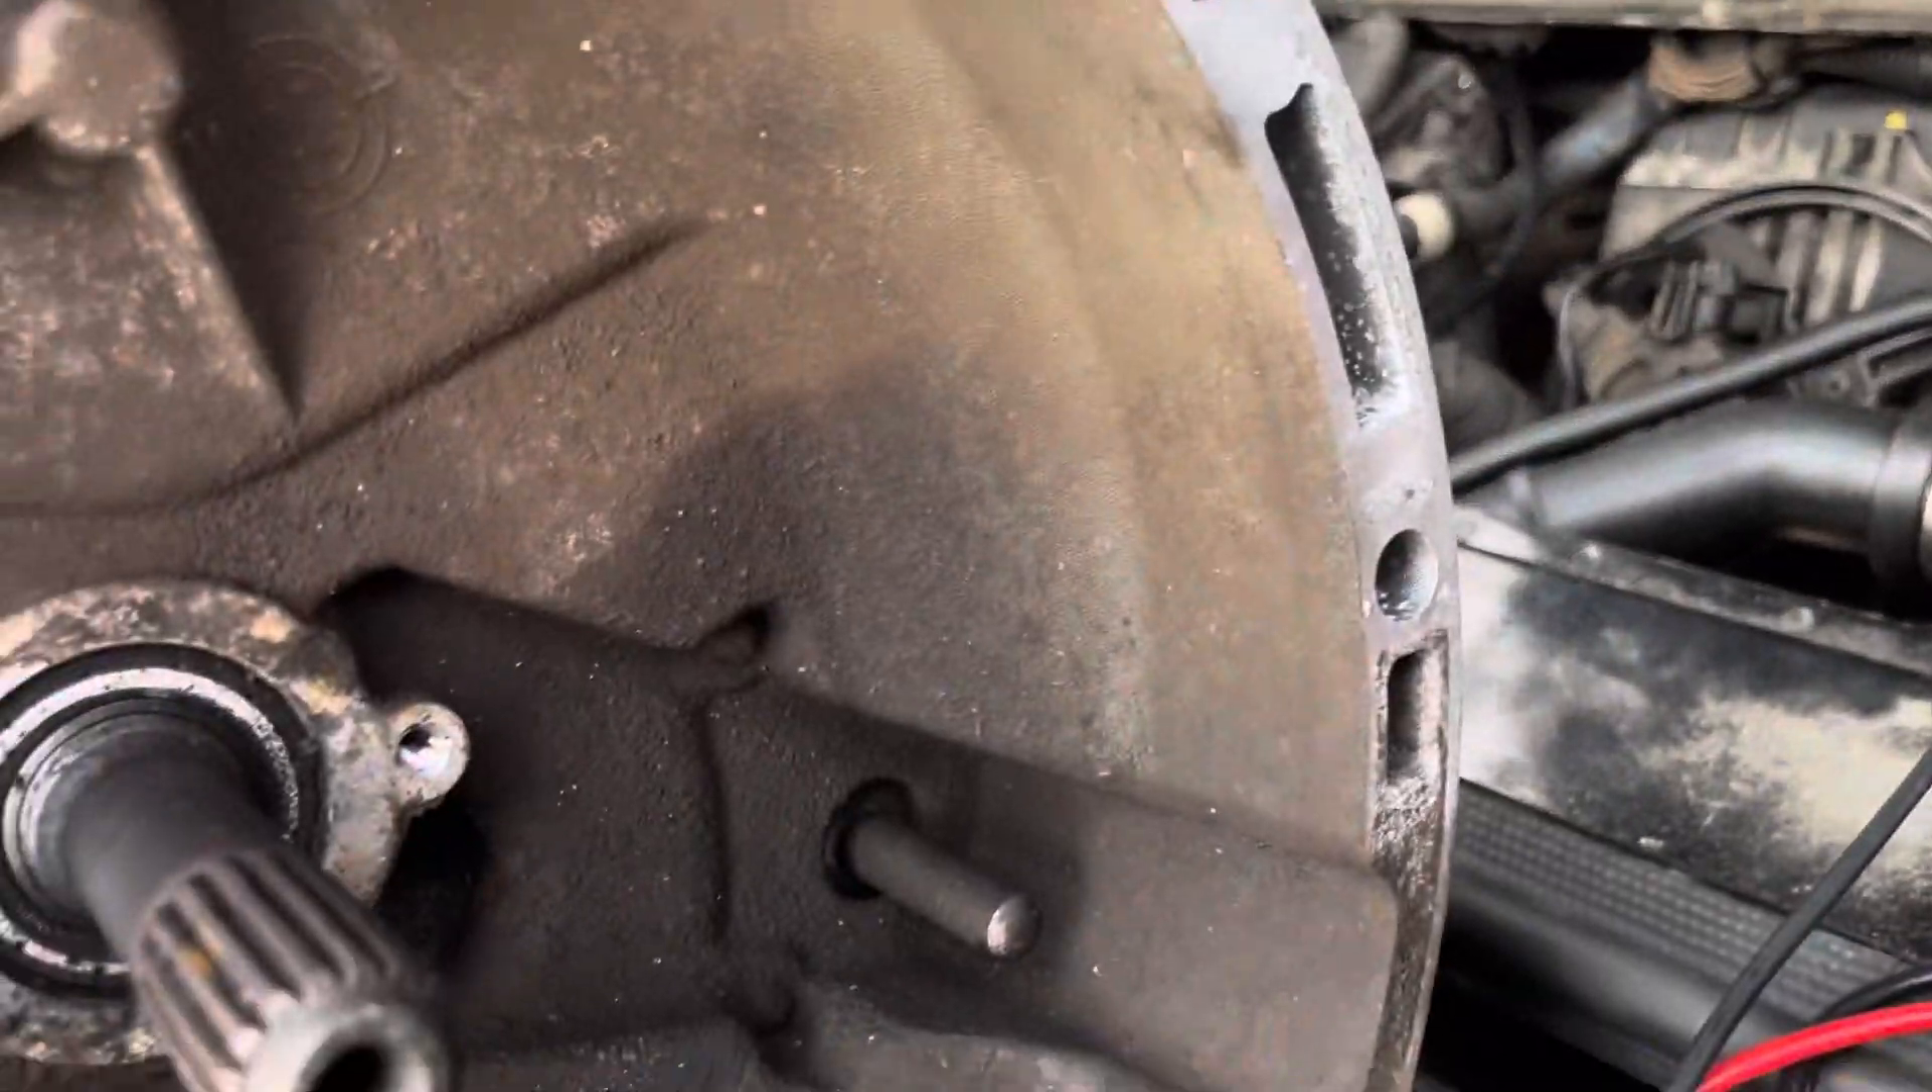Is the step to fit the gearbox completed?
No.